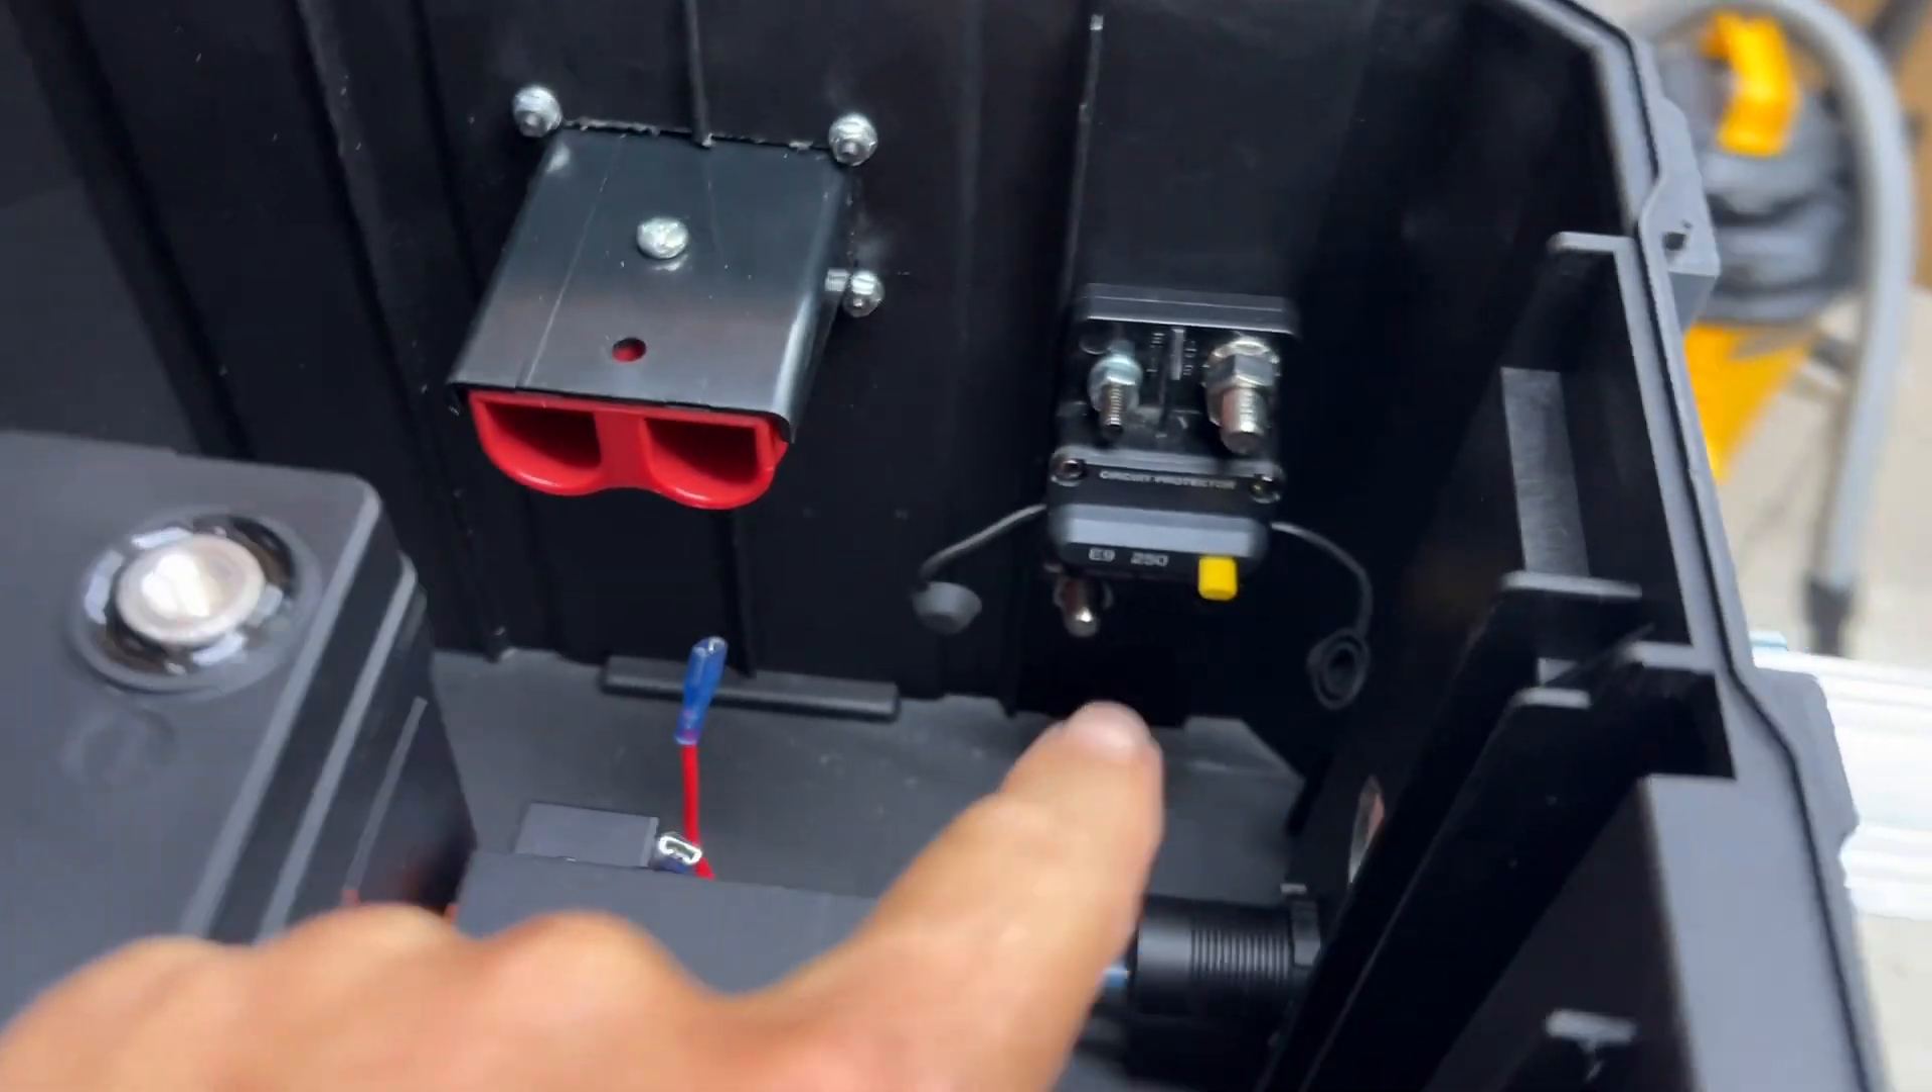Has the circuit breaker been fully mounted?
Yes.